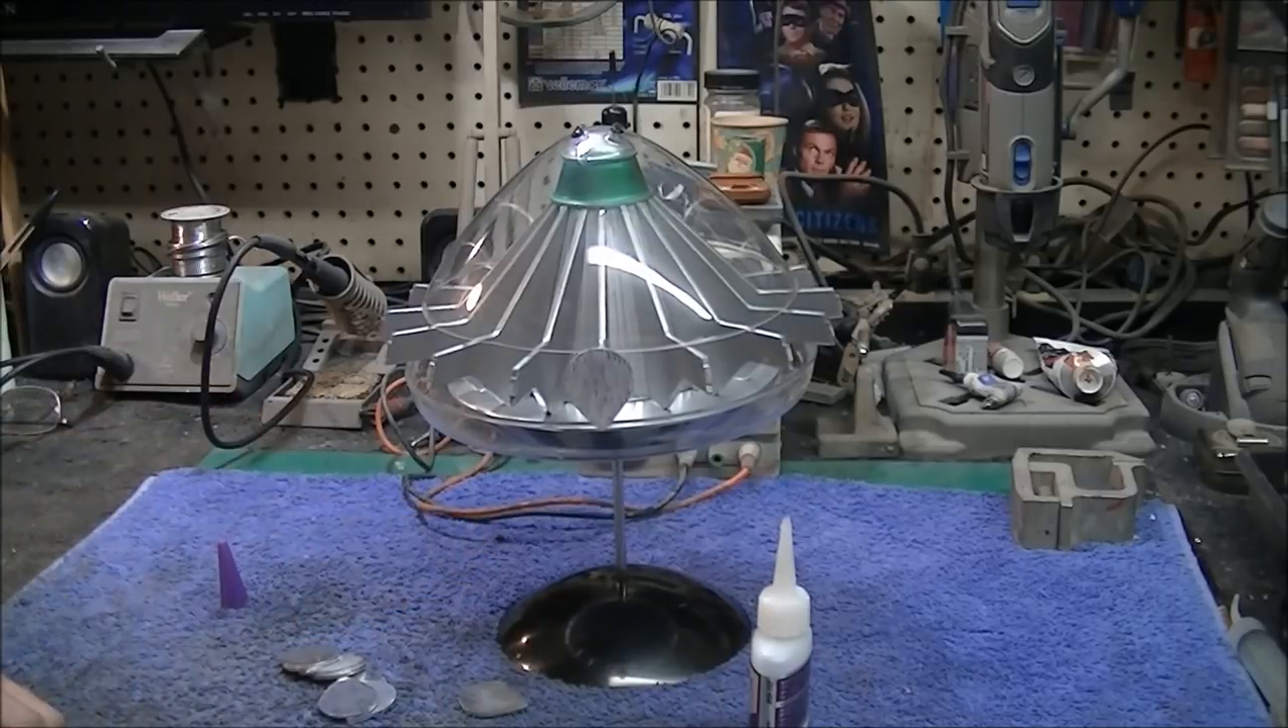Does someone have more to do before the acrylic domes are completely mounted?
No.